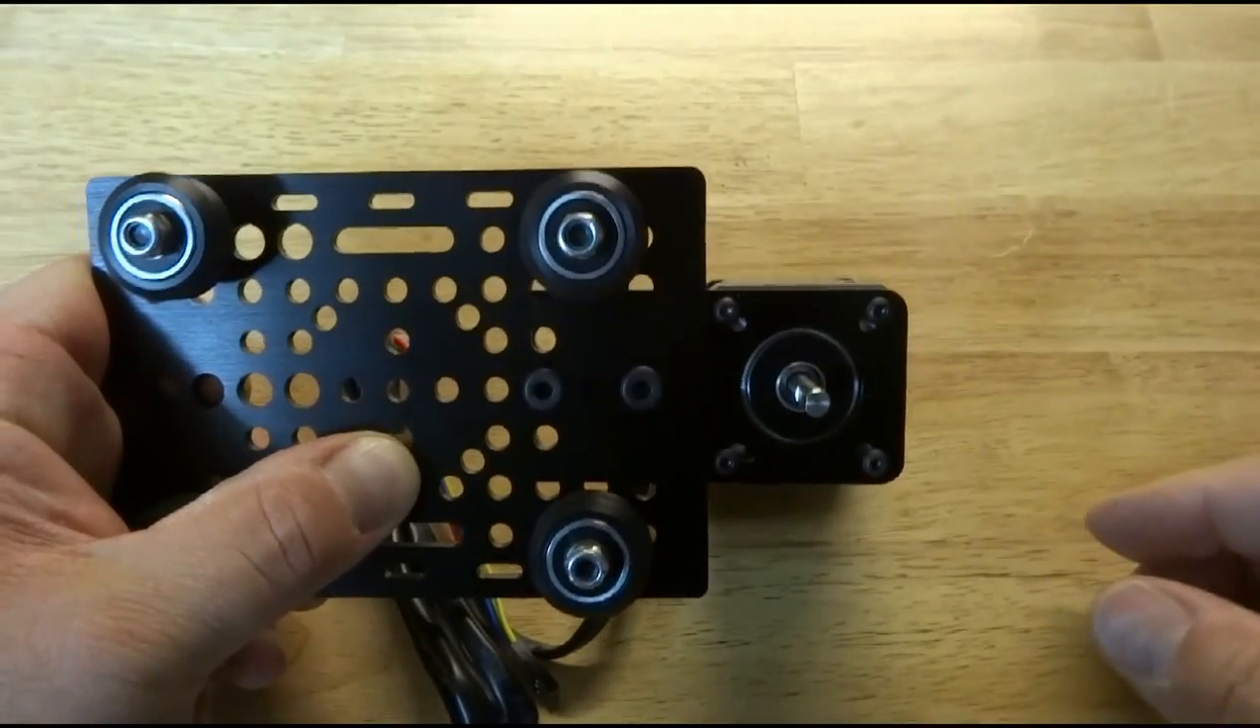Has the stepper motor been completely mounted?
Yes.